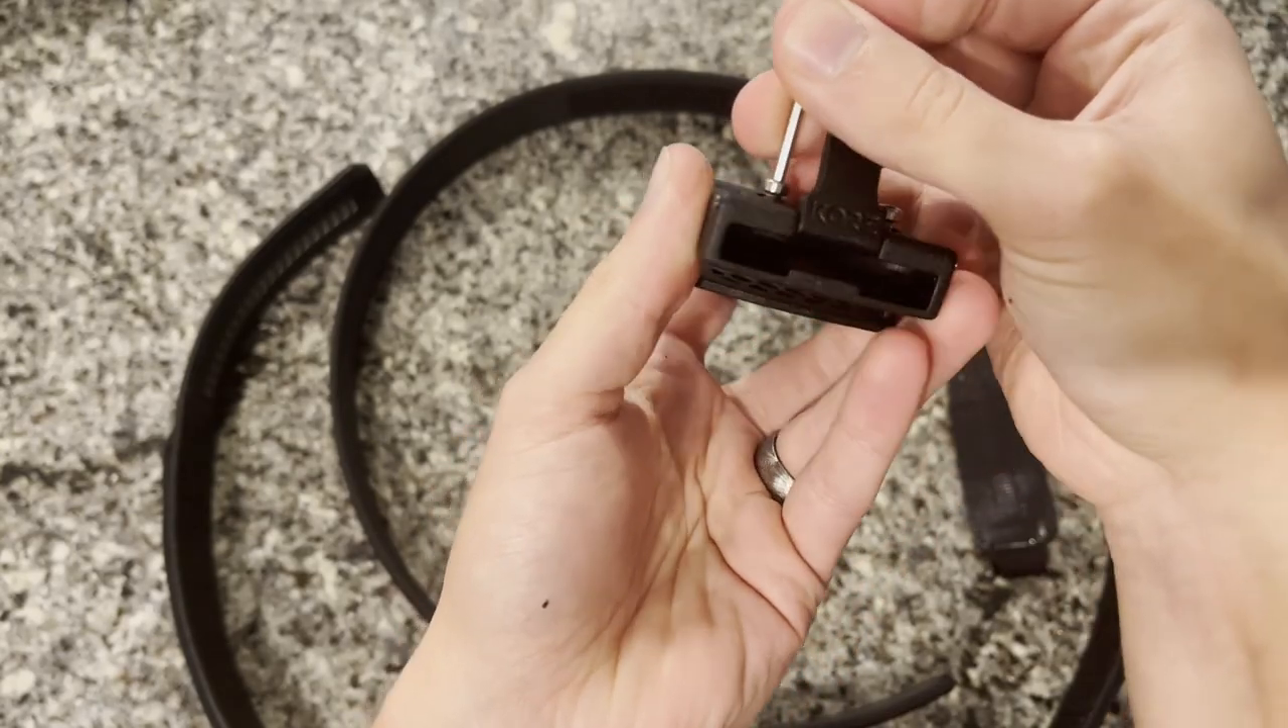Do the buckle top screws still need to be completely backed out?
Yes.